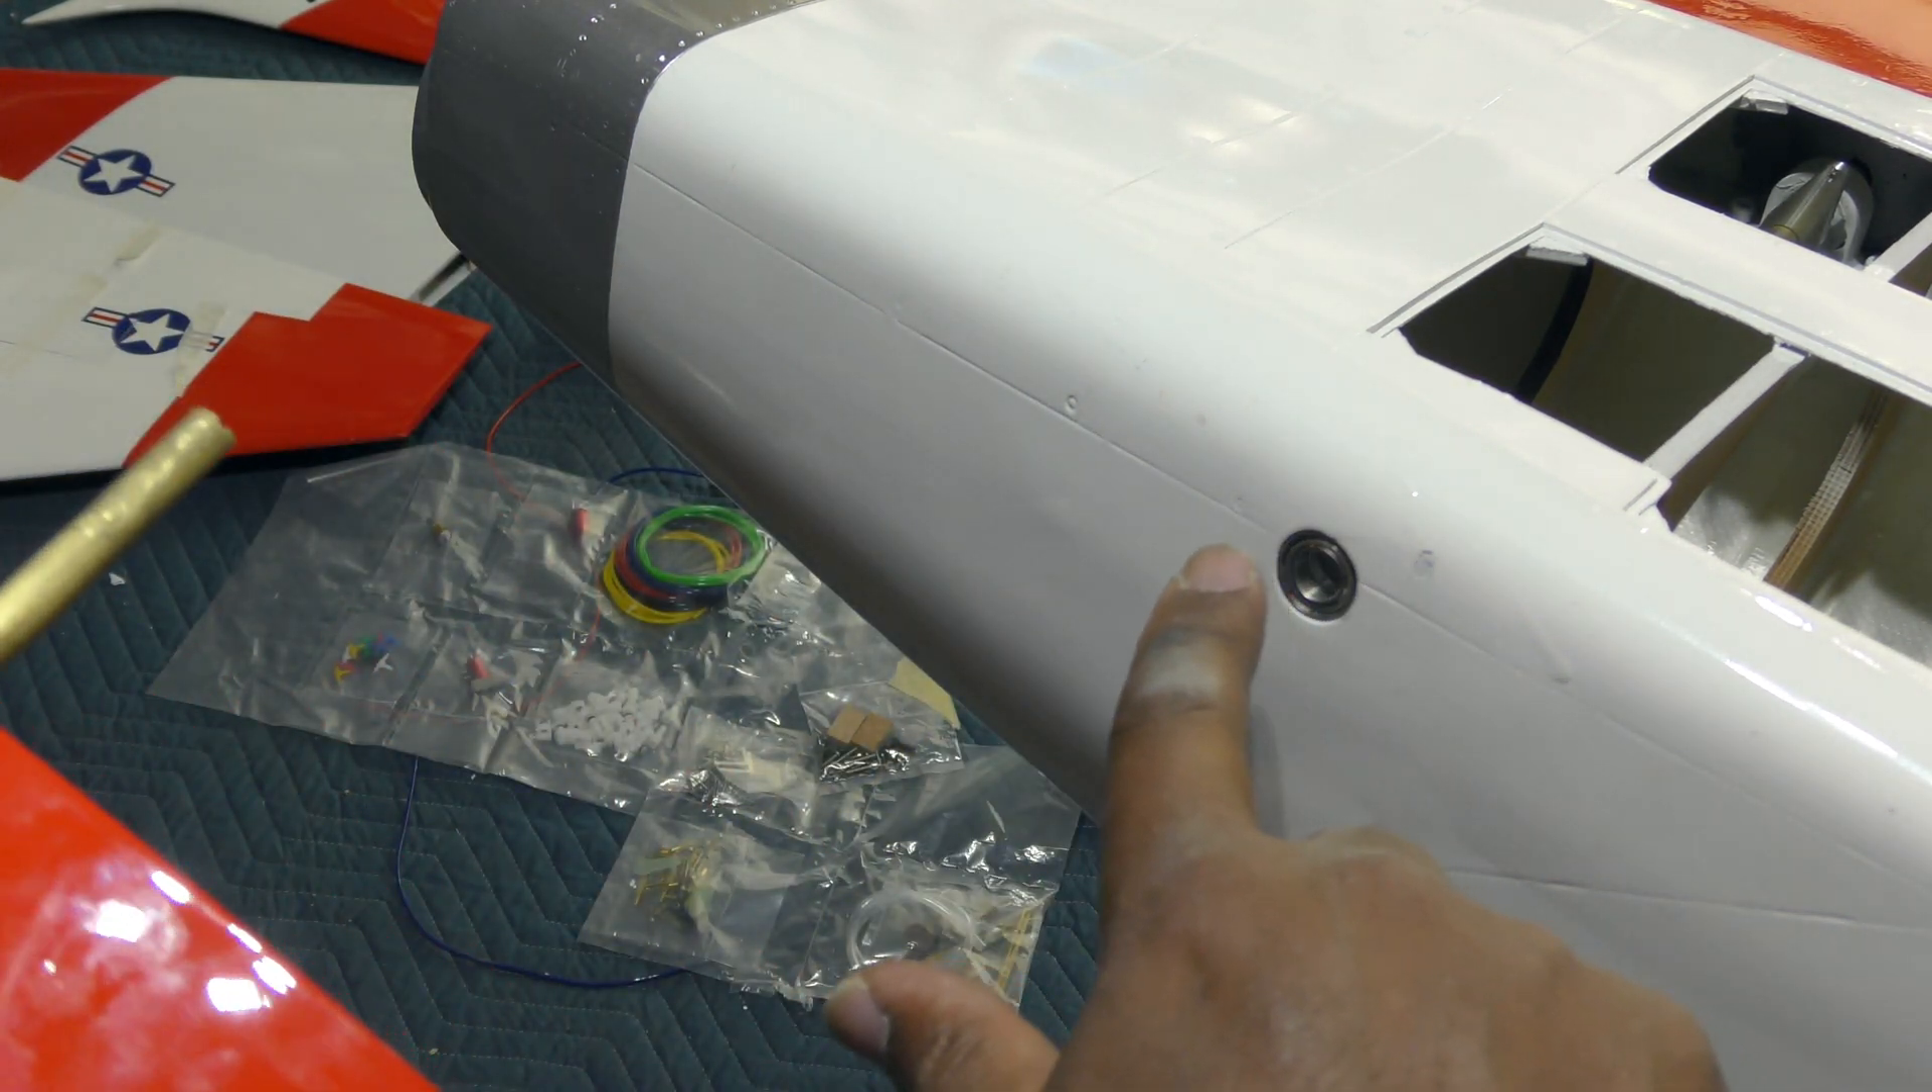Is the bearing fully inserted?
Yes.